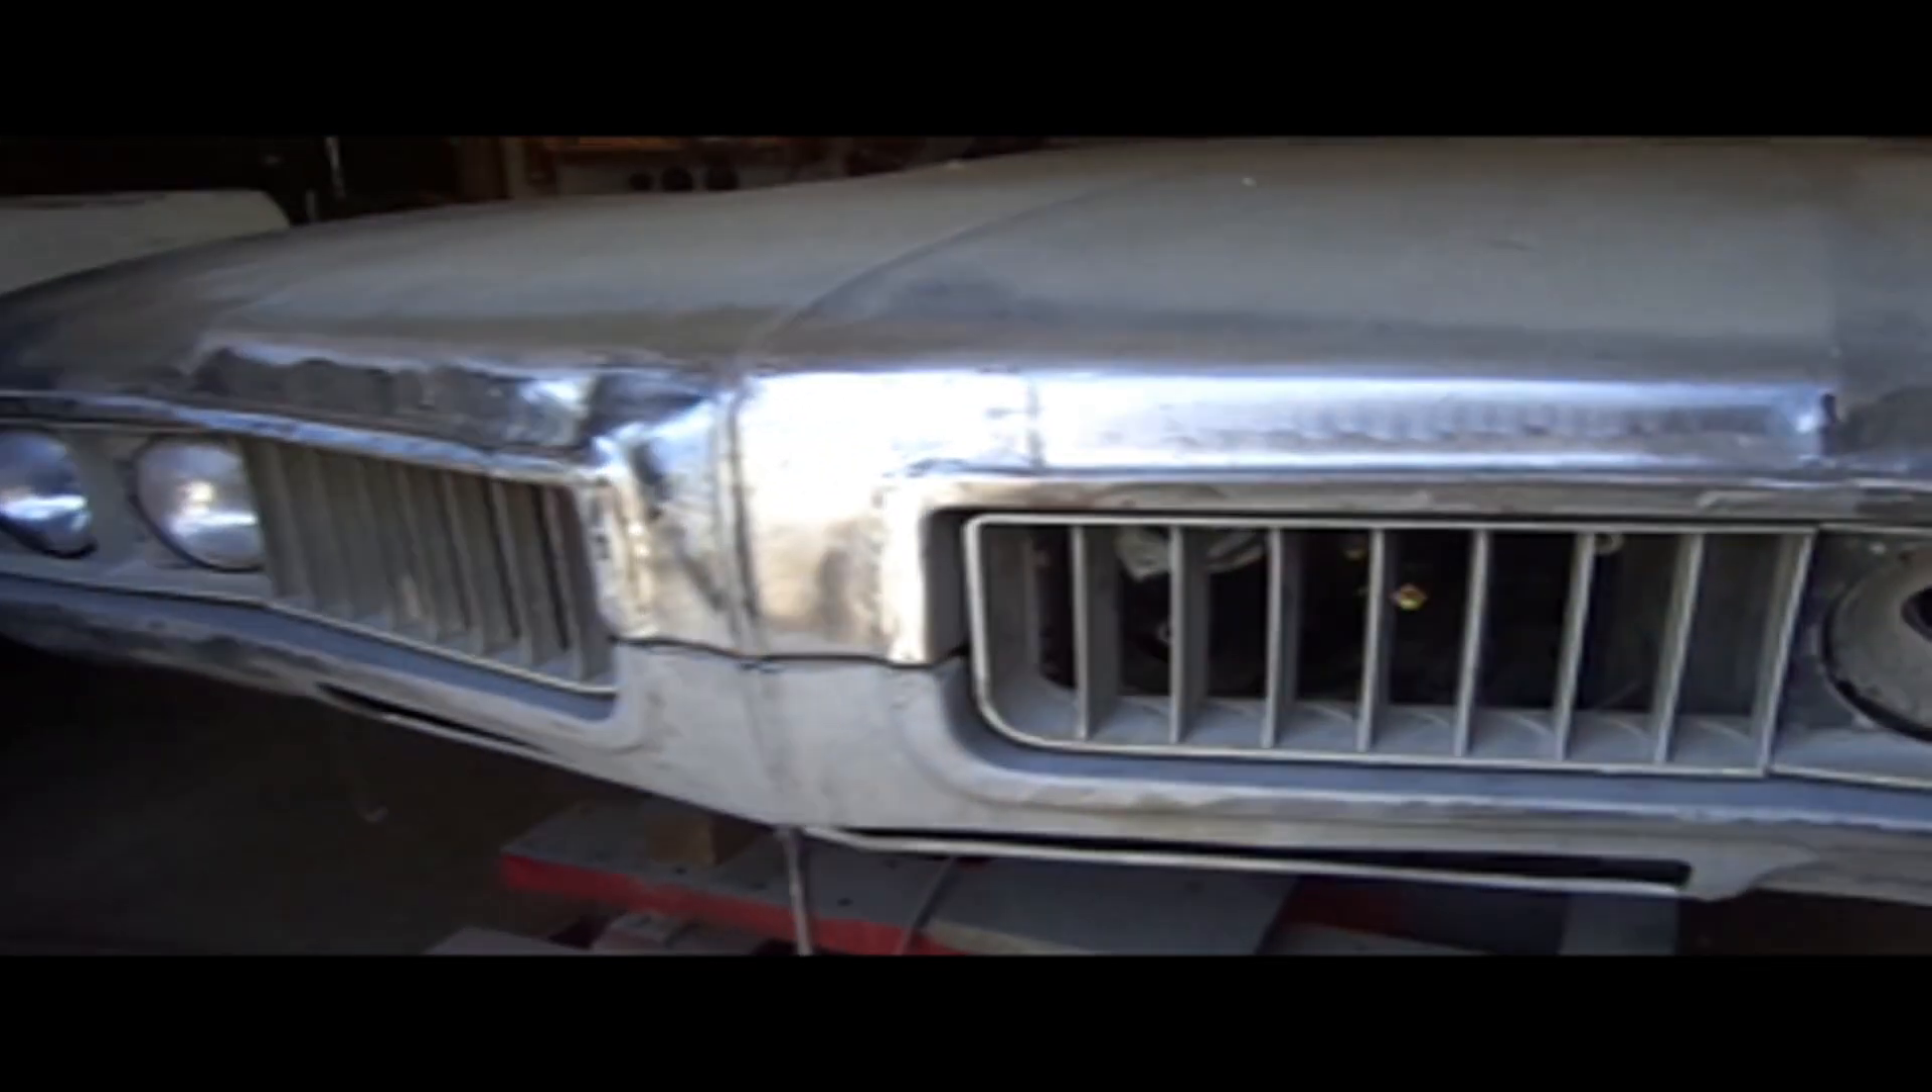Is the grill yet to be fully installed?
No.